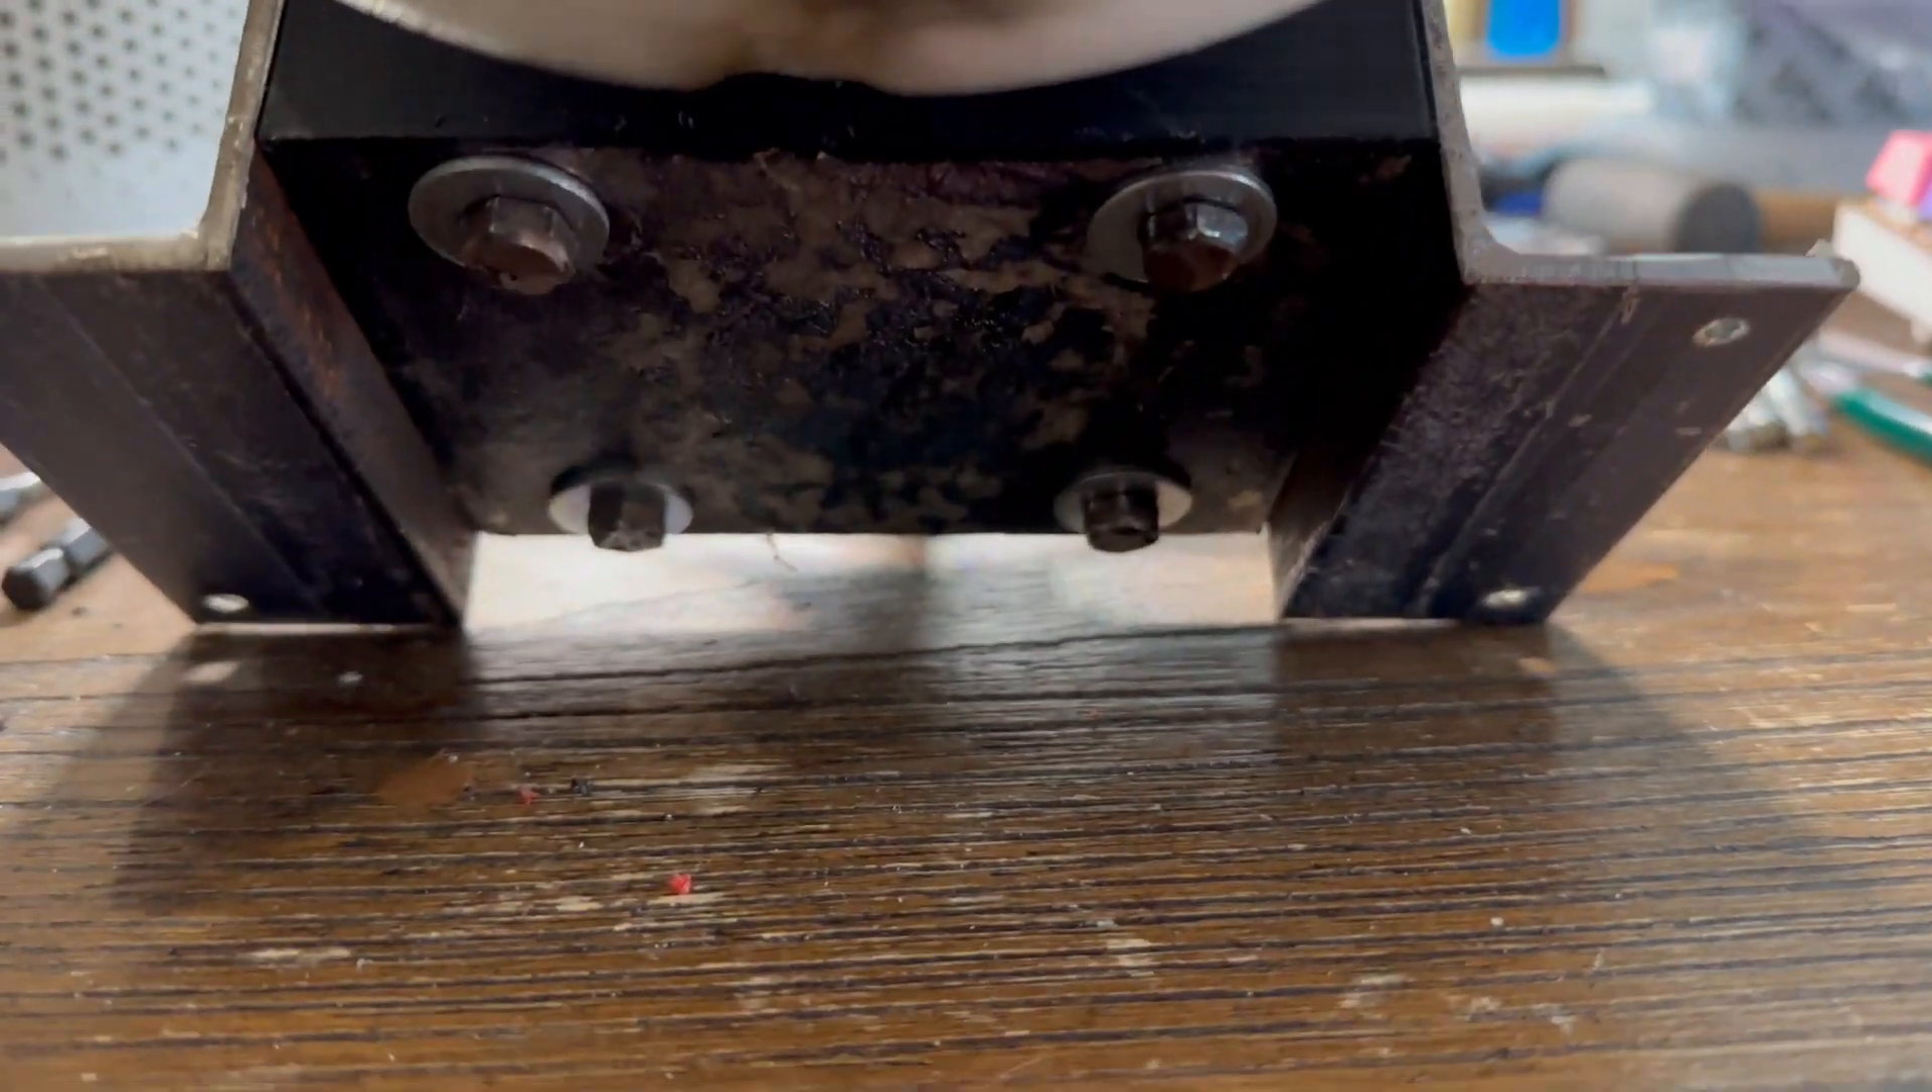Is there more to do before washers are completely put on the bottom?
No.